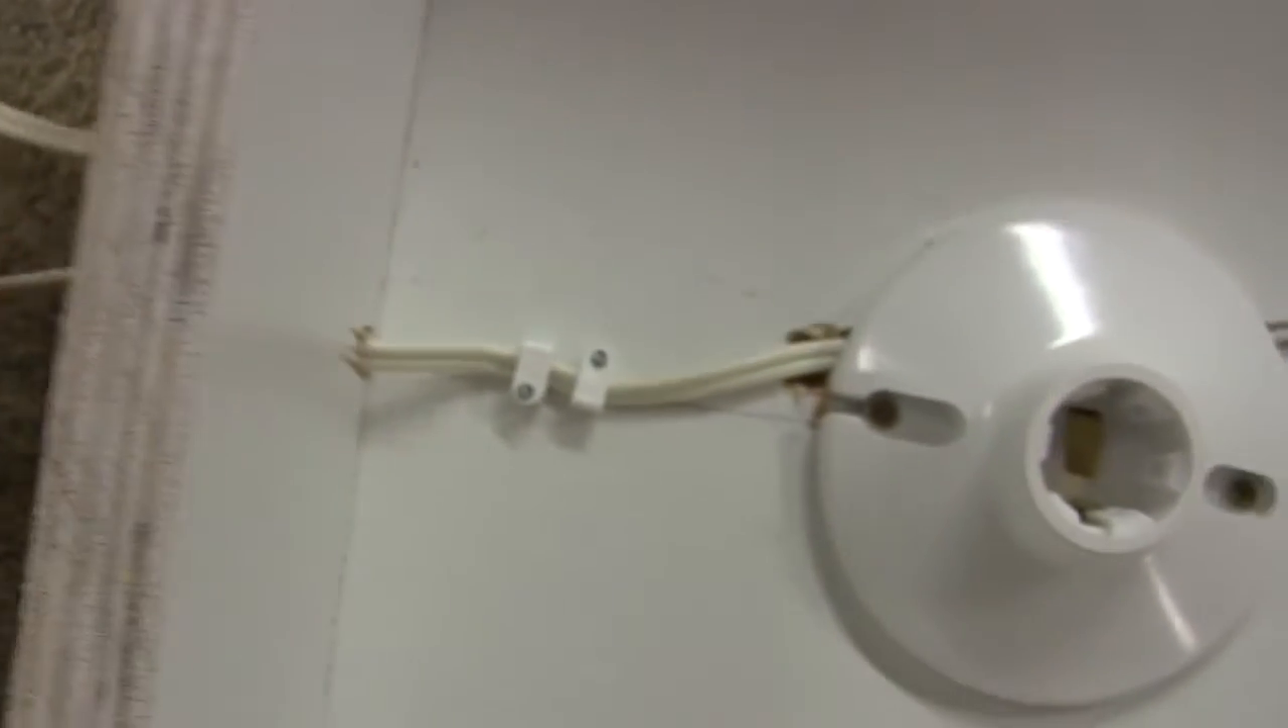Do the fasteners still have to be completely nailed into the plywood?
No.